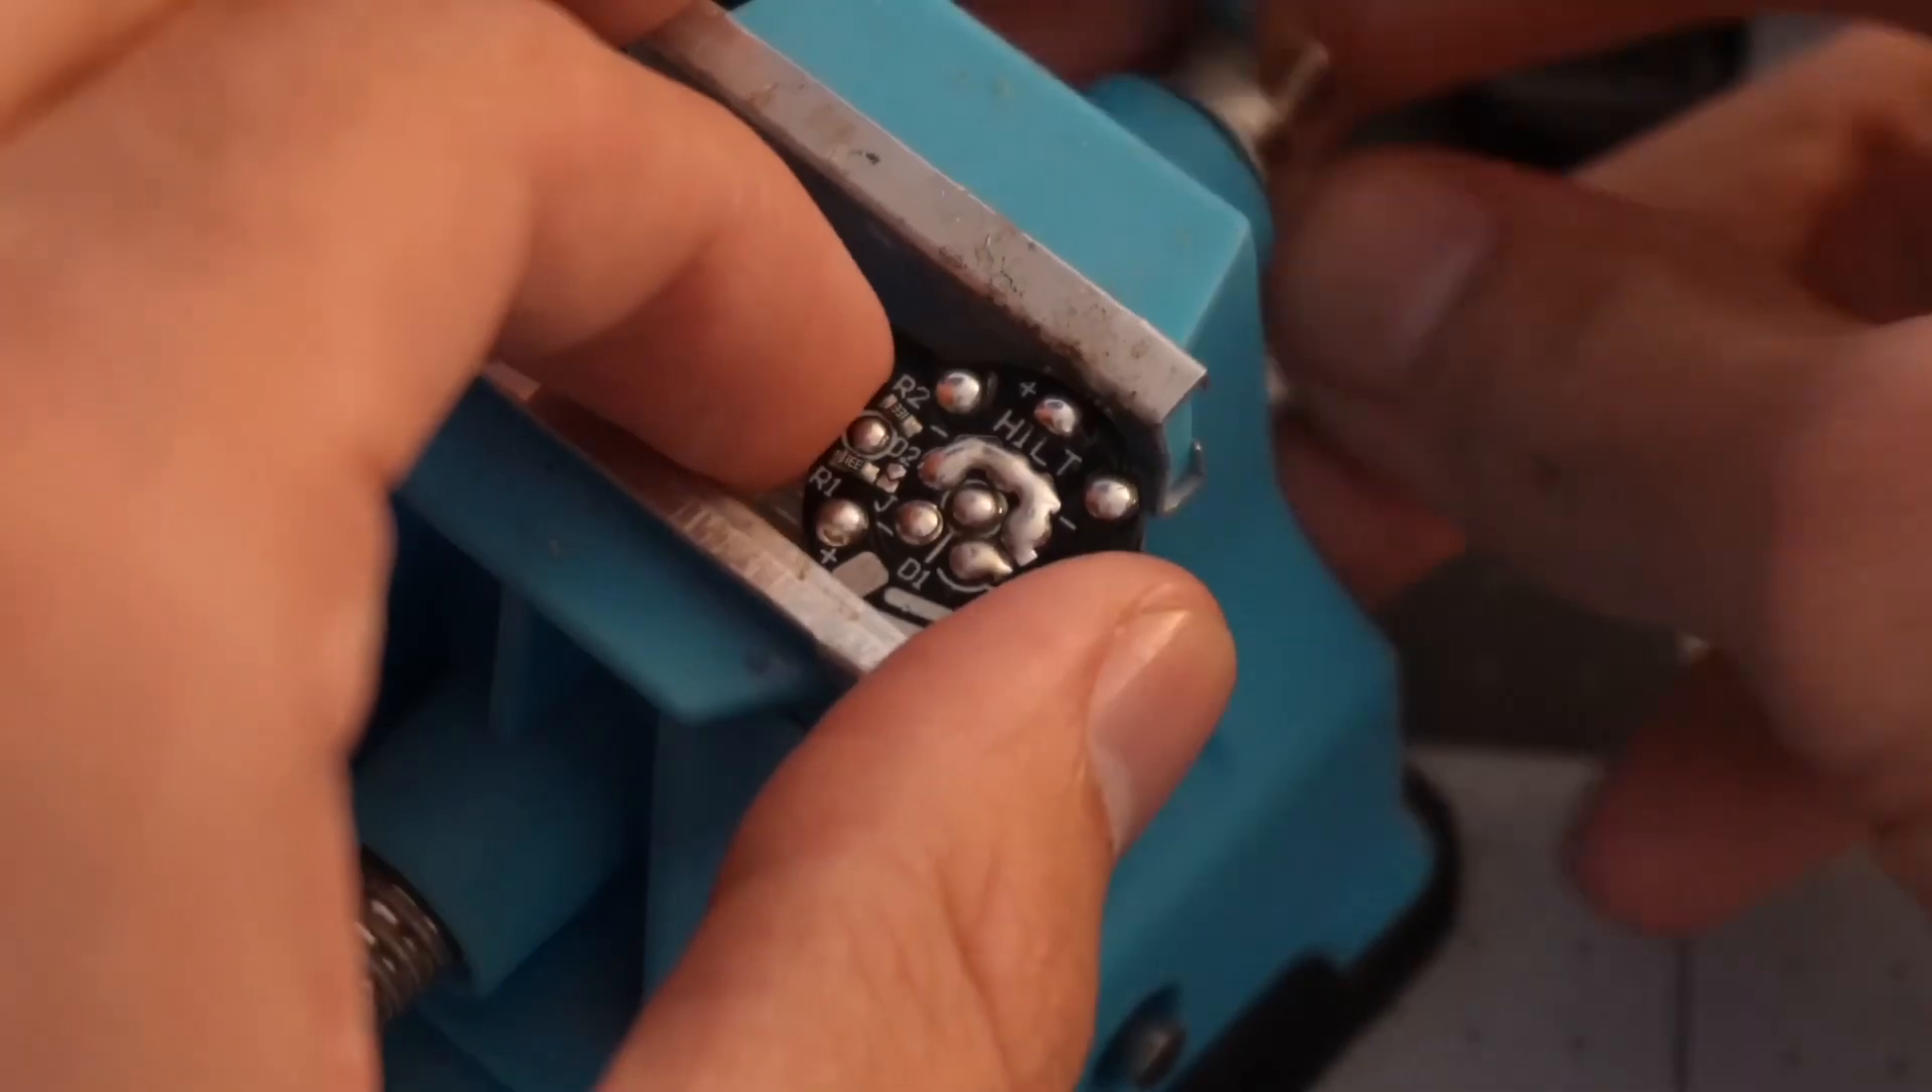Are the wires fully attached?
No.